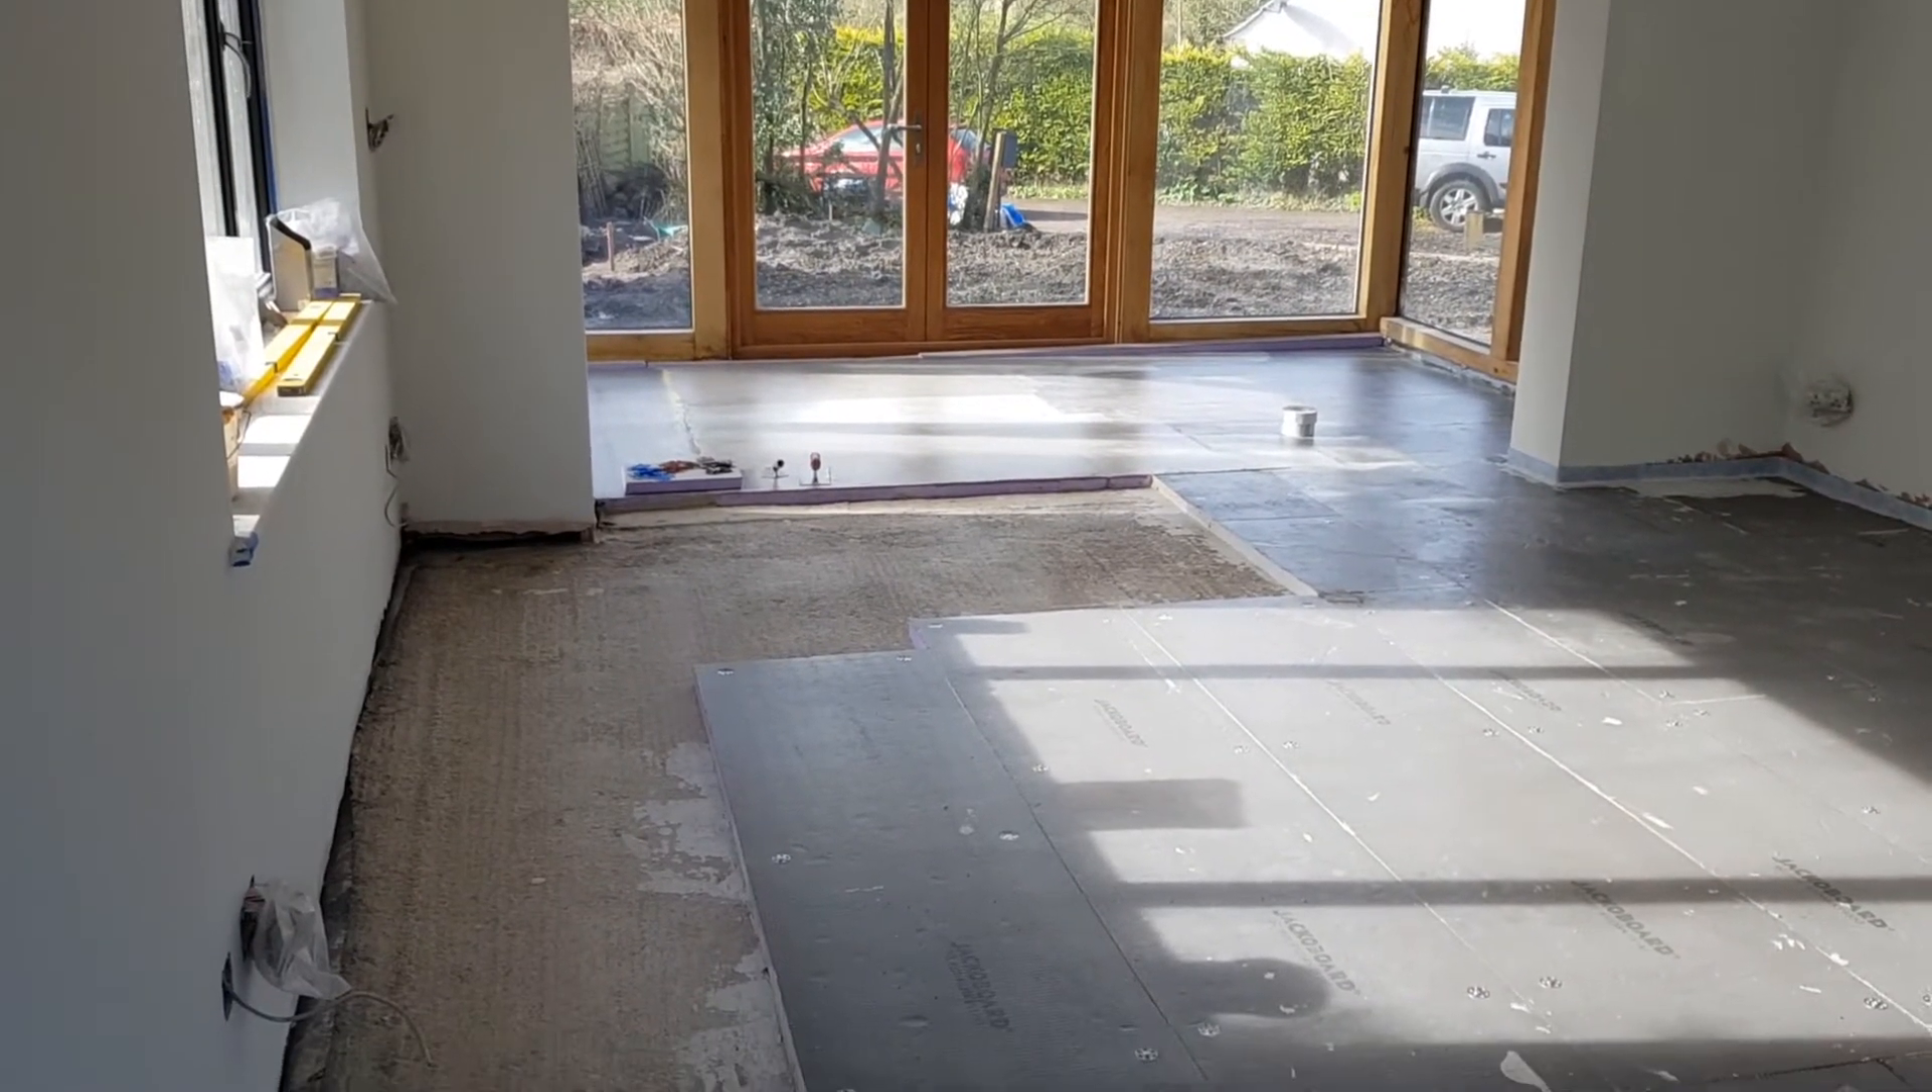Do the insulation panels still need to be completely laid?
Yes.